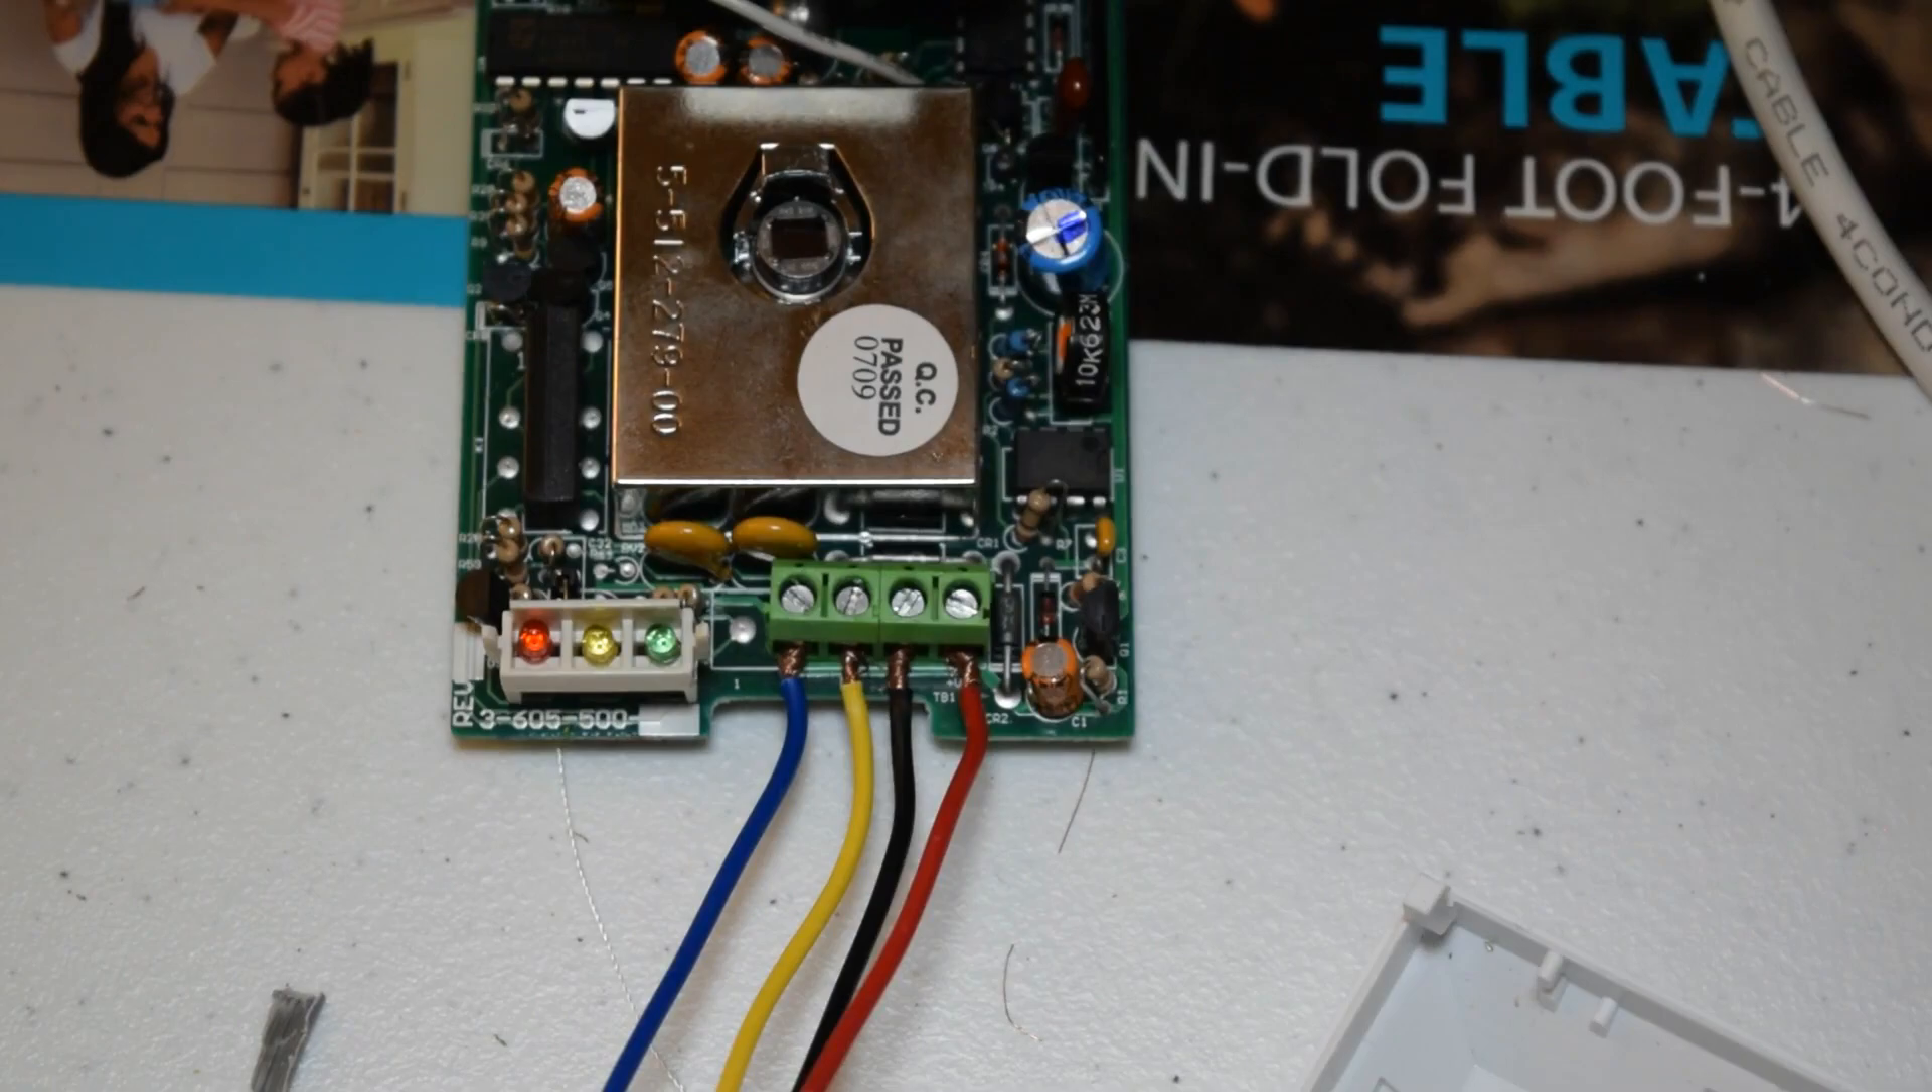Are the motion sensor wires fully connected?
Yes.